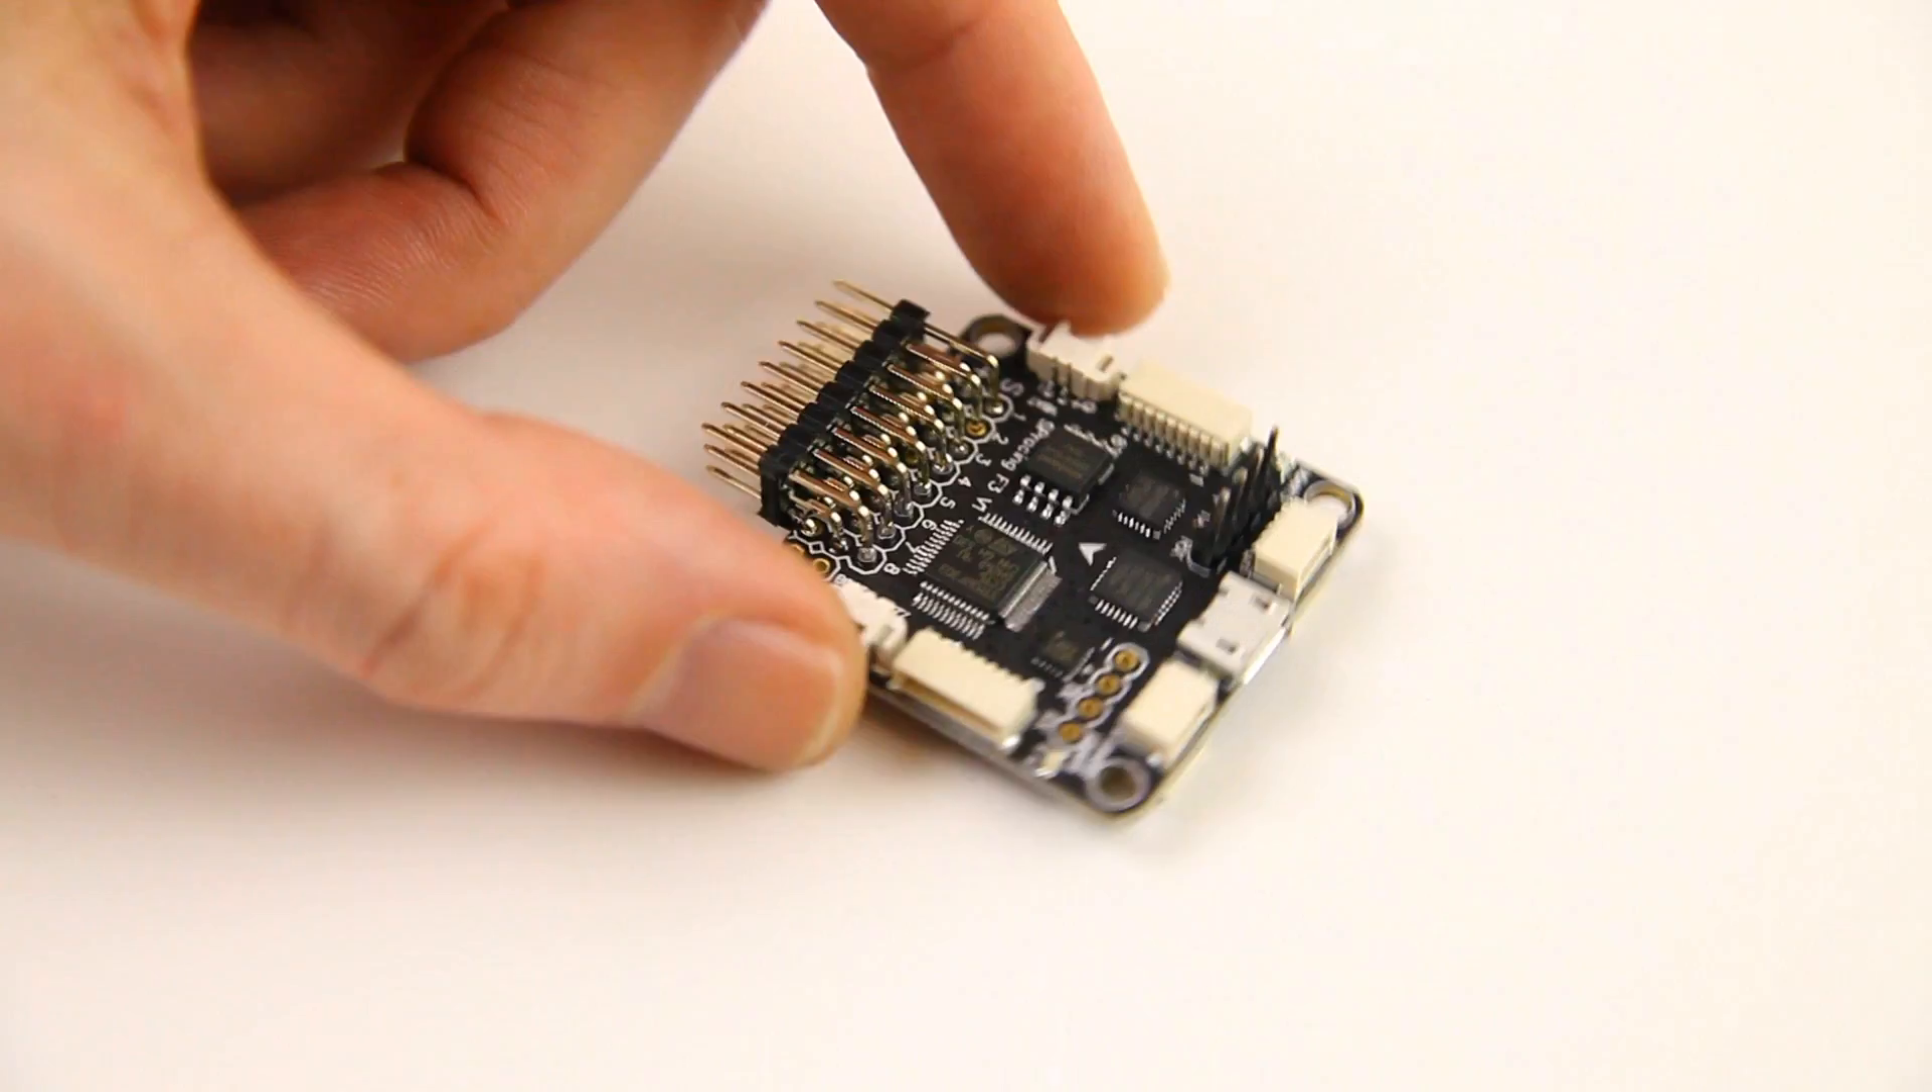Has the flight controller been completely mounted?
No.